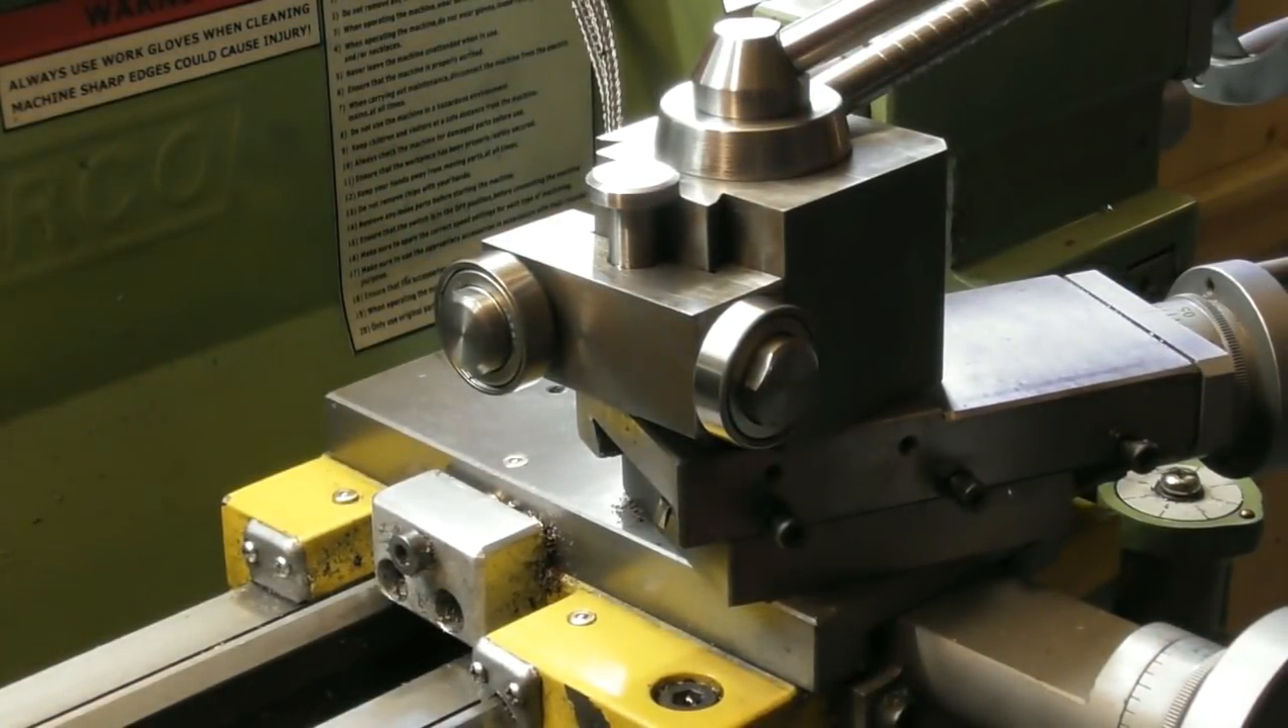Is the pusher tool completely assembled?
Yes.